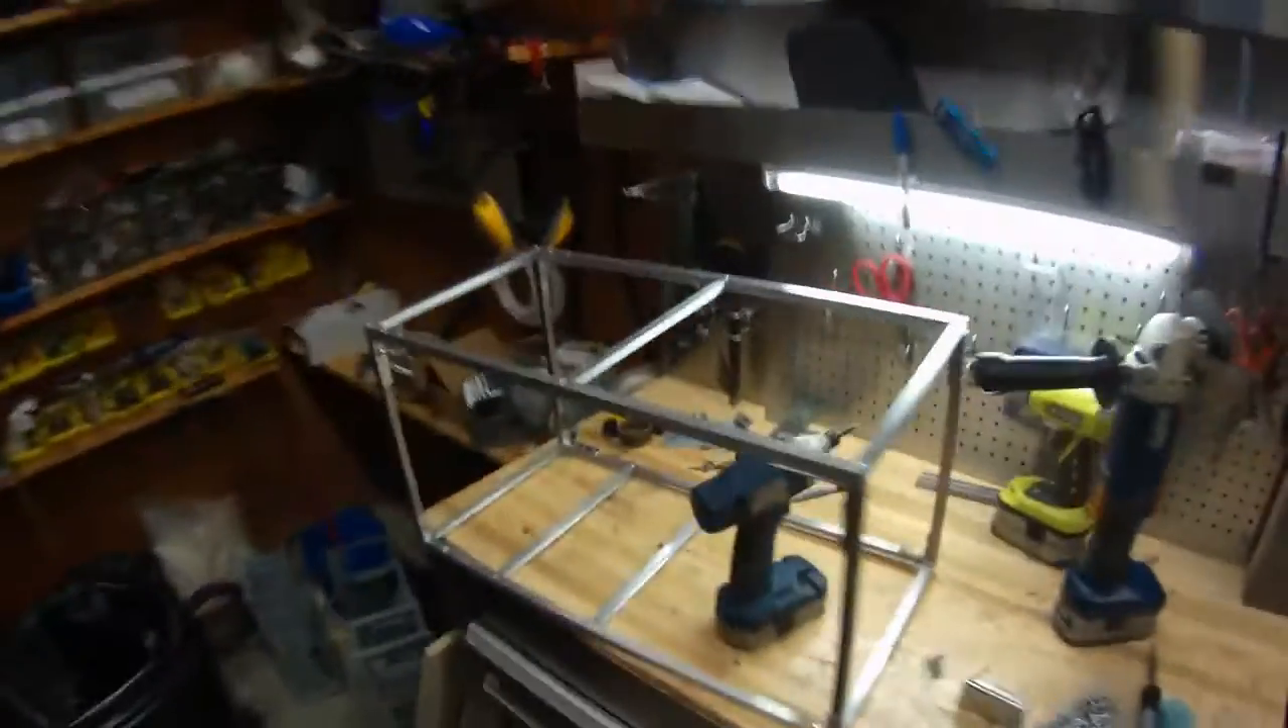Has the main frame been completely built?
Yes.